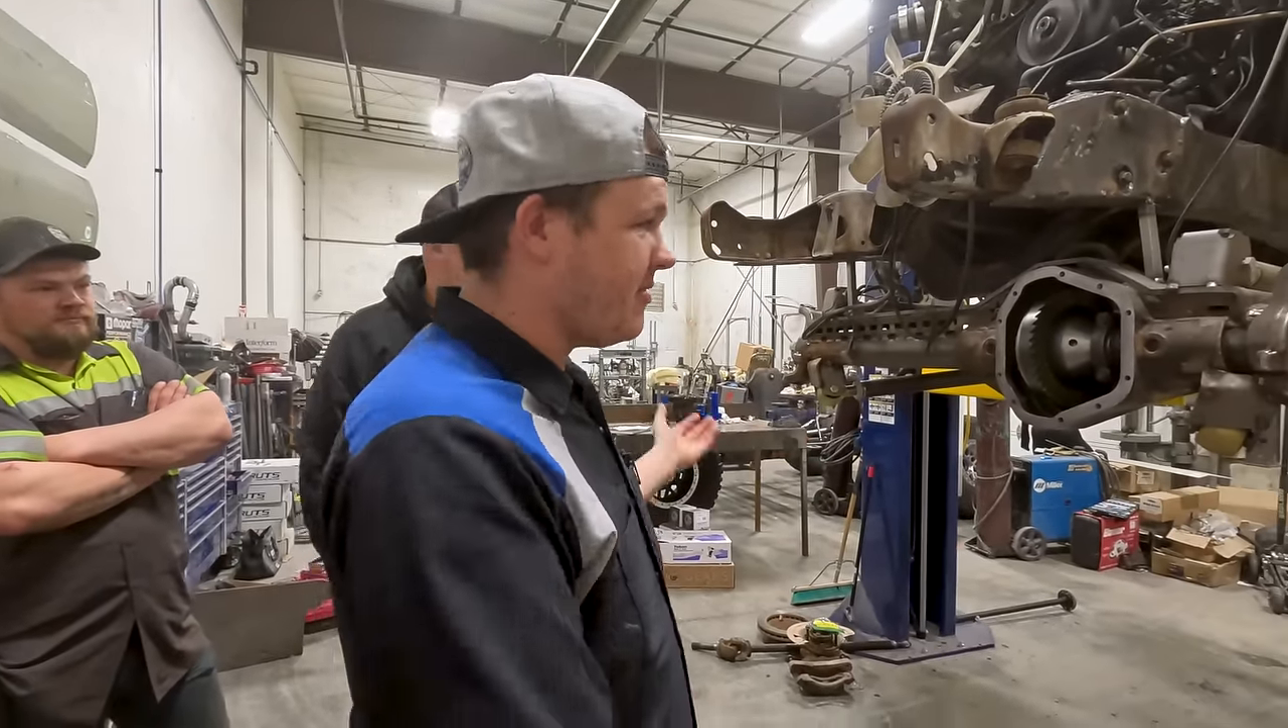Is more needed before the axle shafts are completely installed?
Yes.